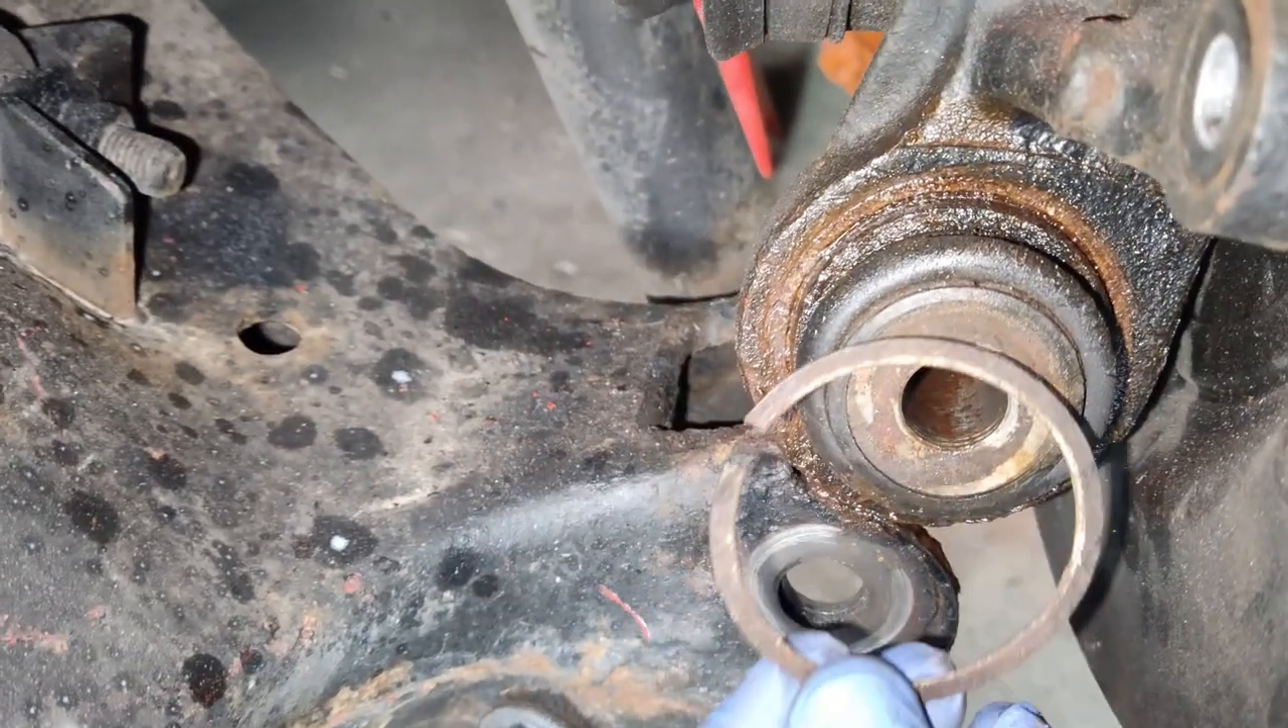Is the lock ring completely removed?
Yes.